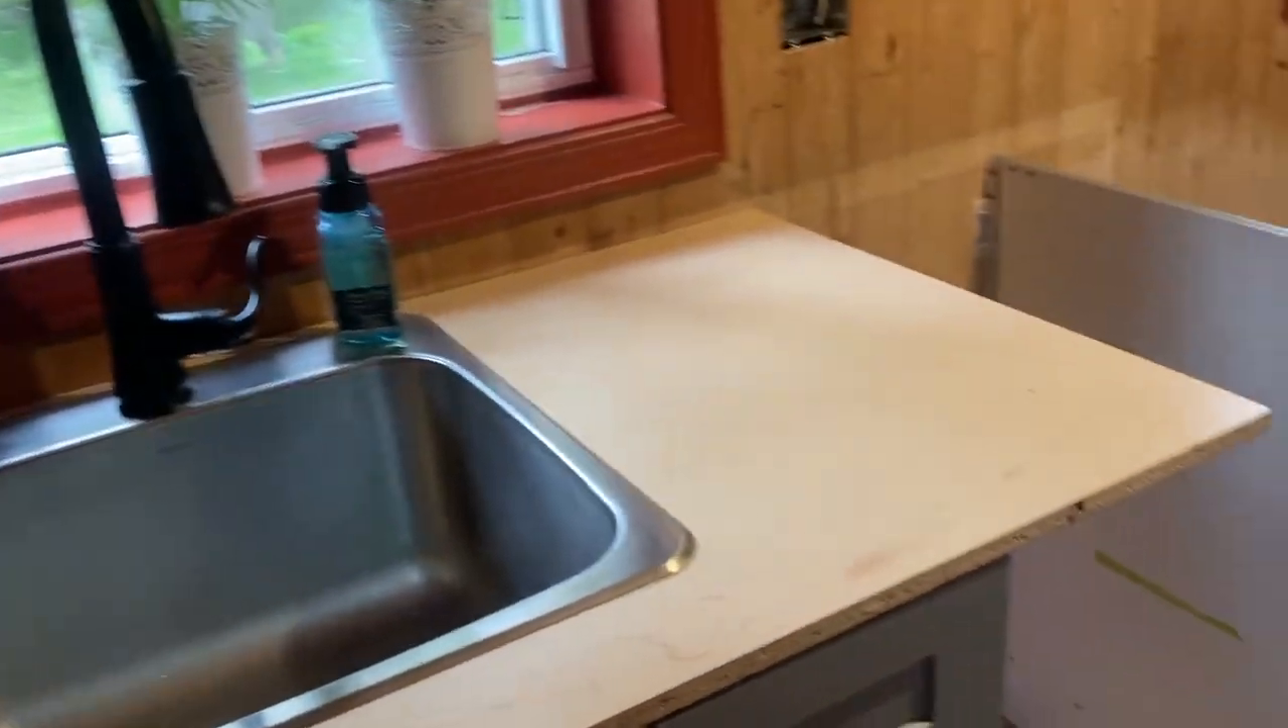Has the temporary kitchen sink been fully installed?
Yes.